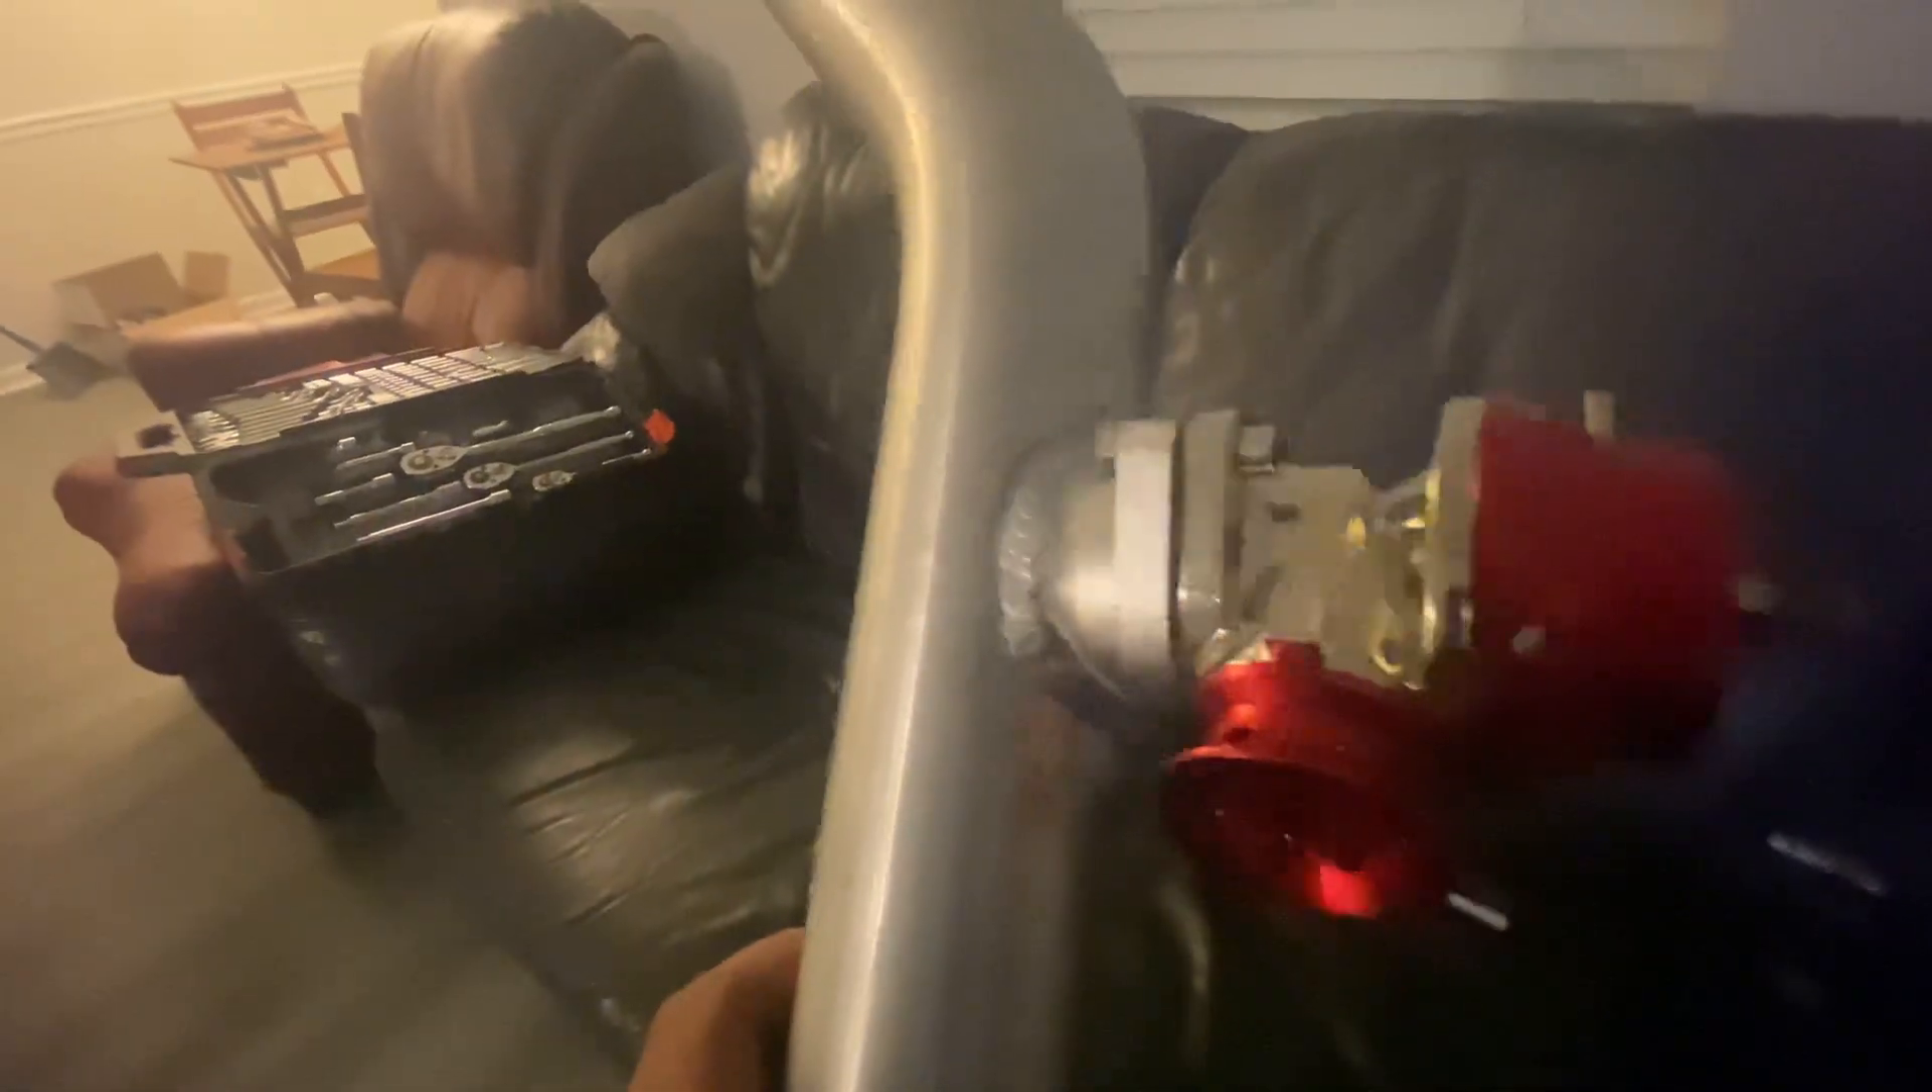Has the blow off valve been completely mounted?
Yes.